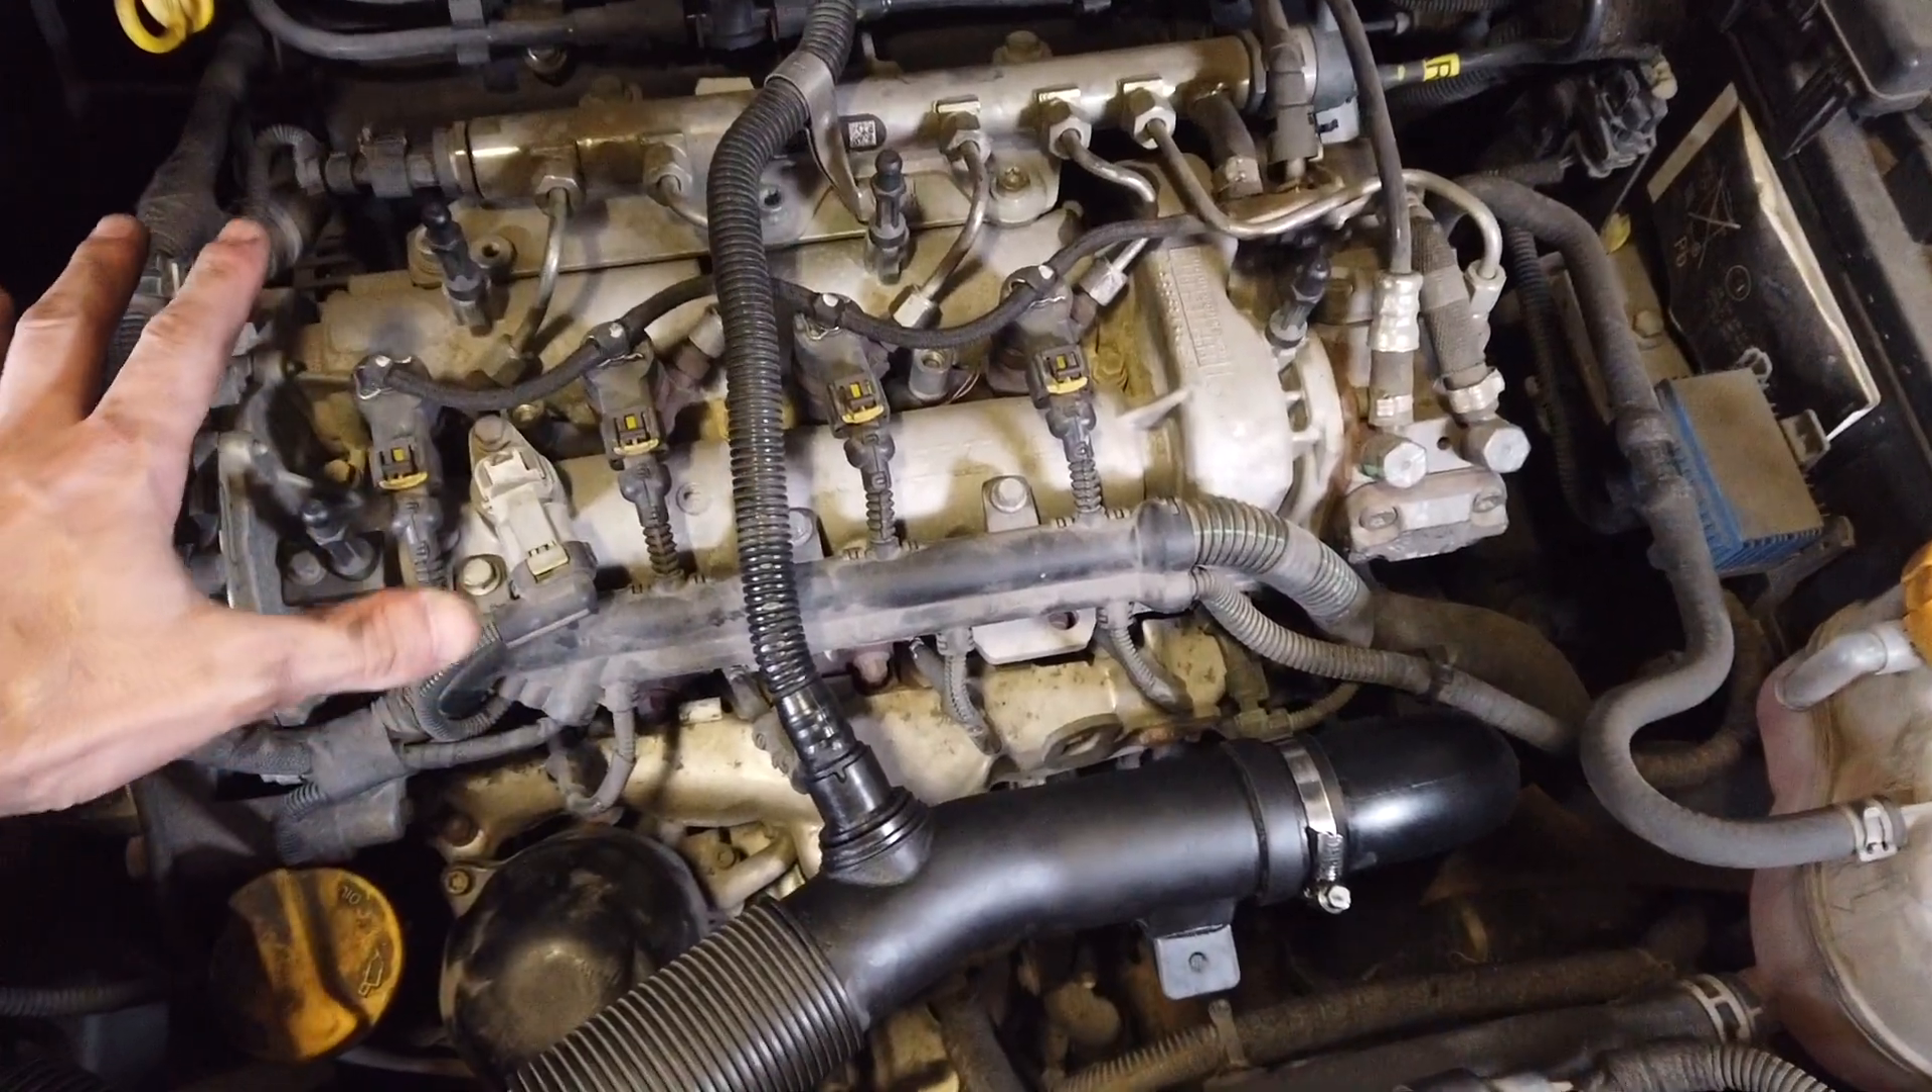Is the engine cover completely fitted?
No.